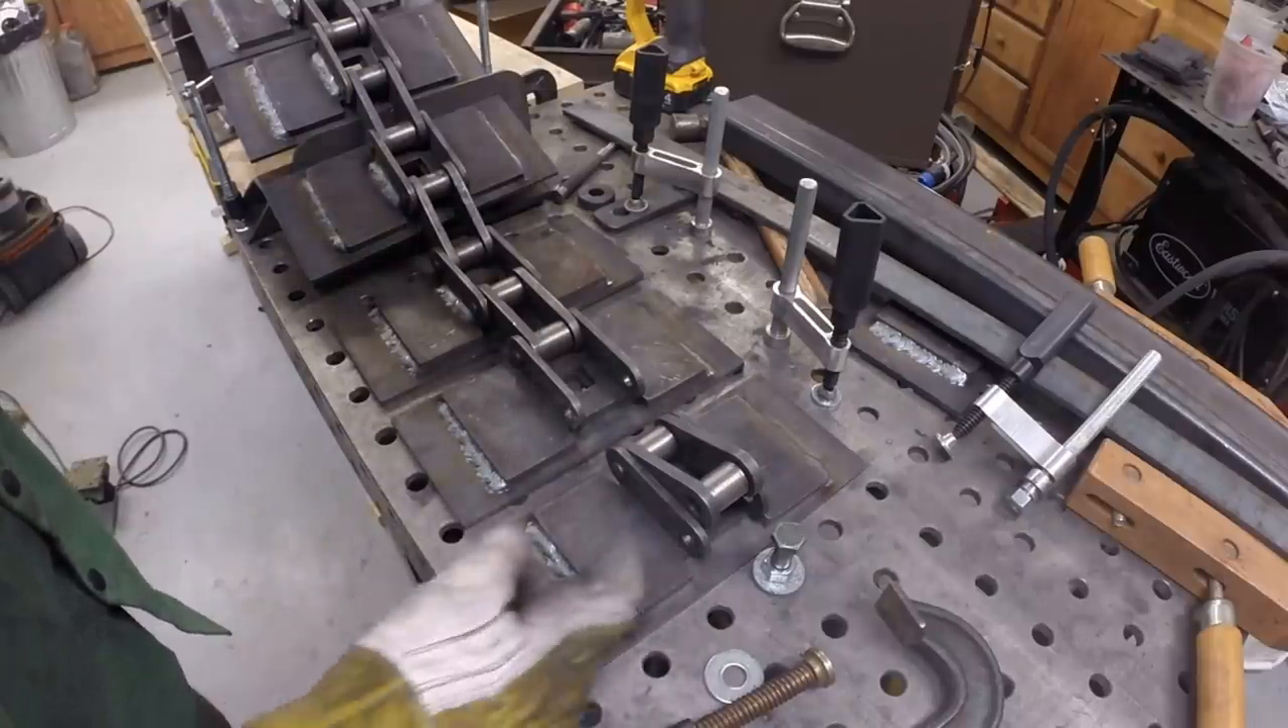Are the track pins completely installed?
No.